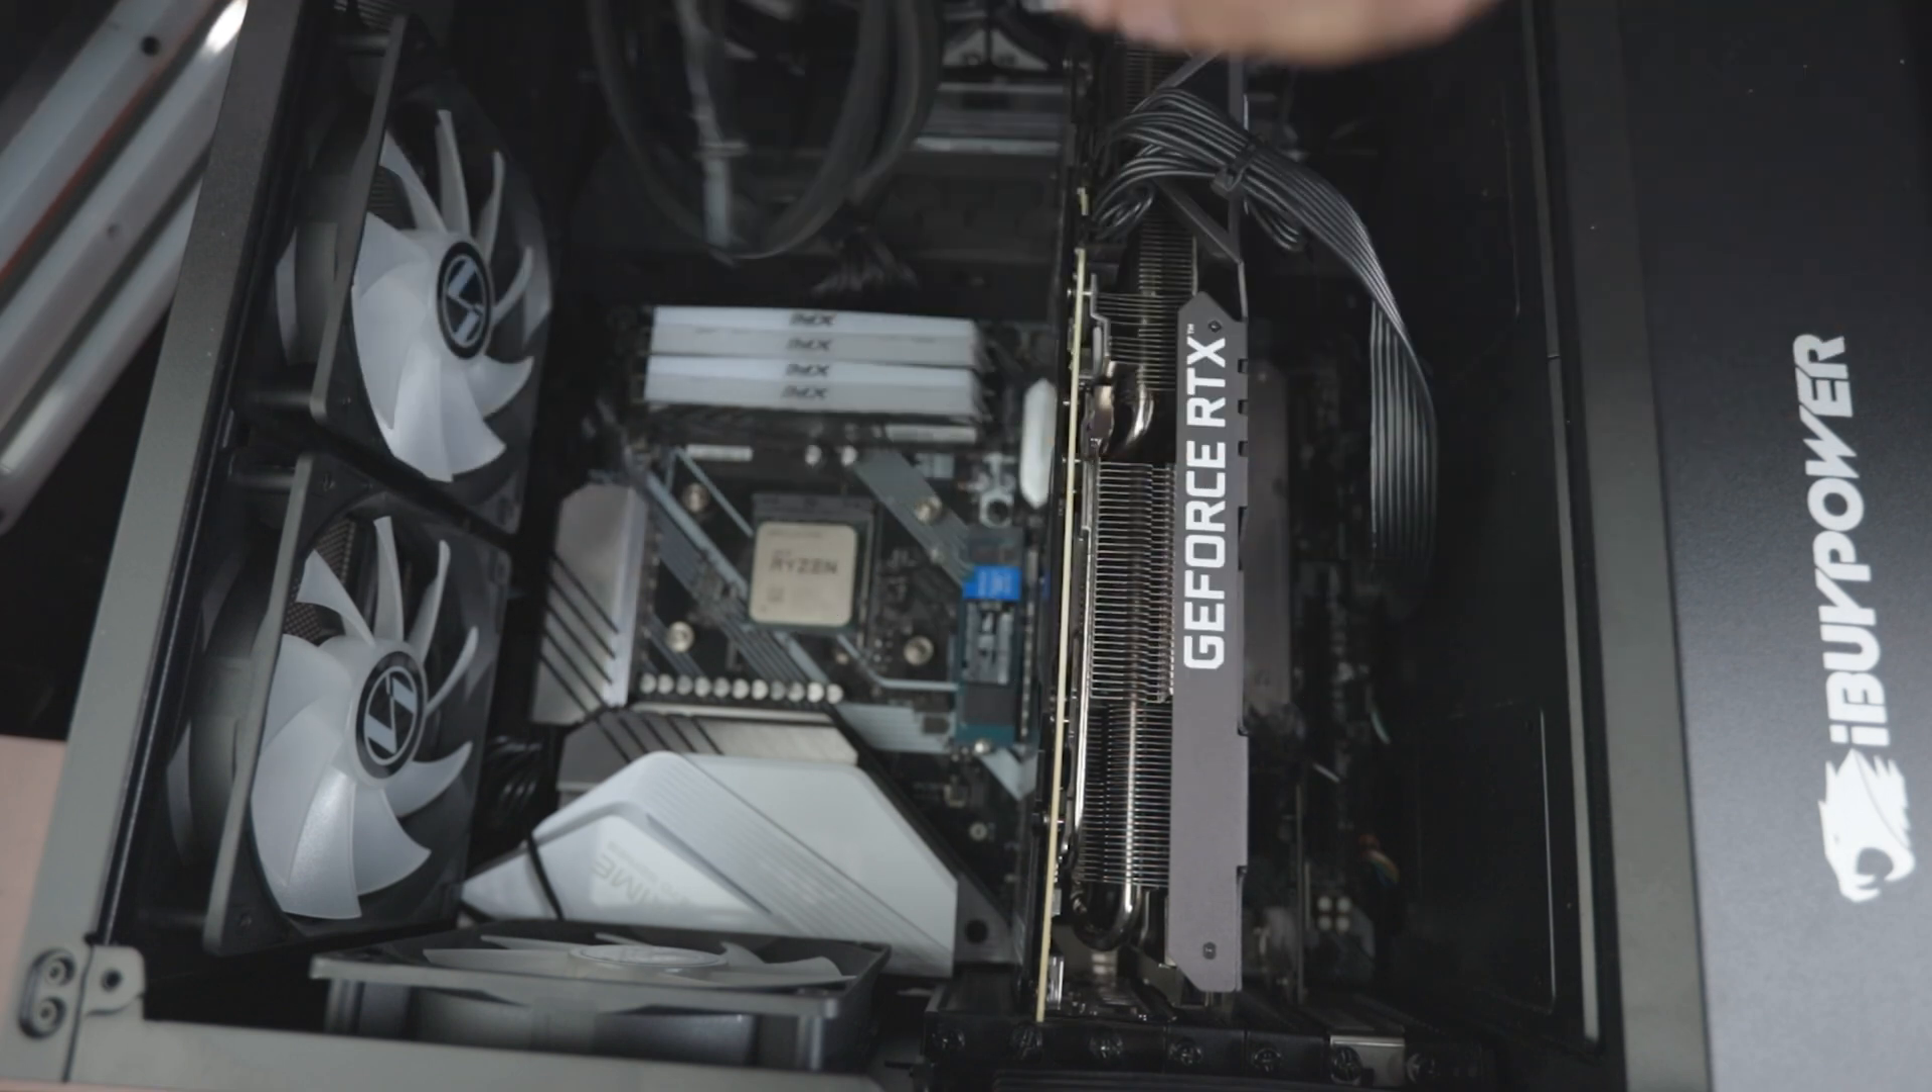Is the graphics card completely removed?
No.